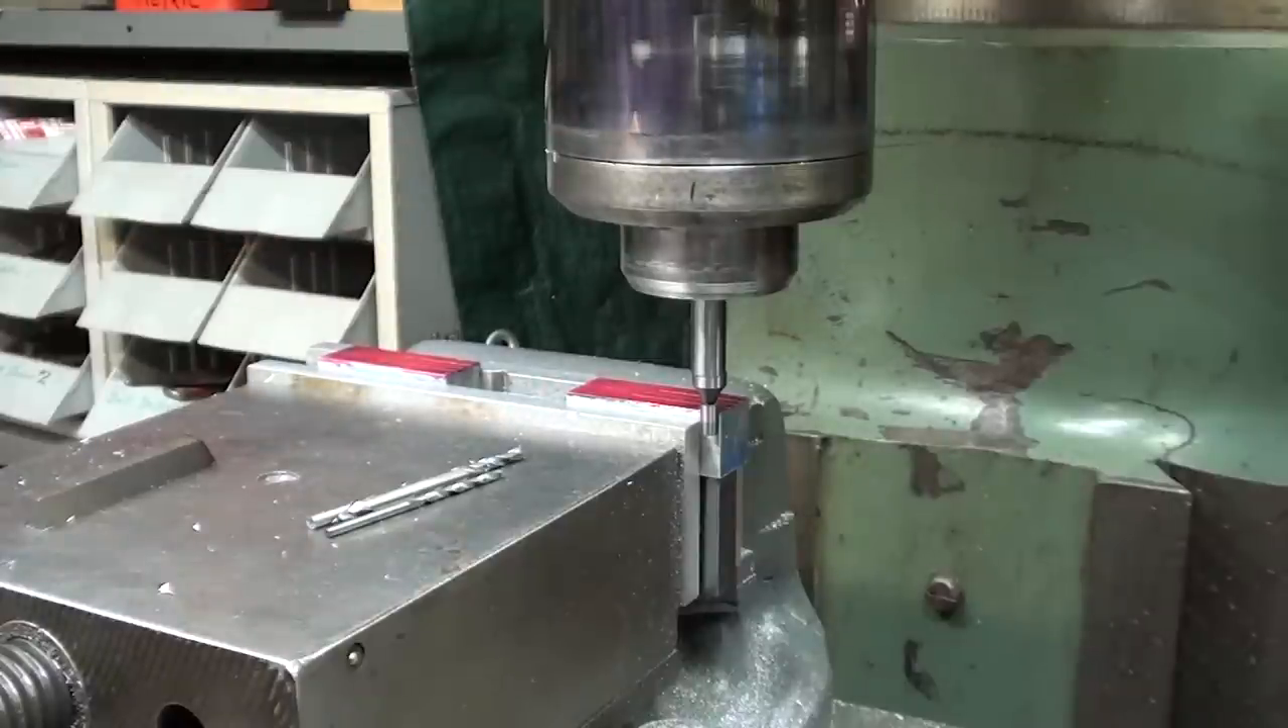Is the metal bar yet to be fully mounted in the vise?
No.